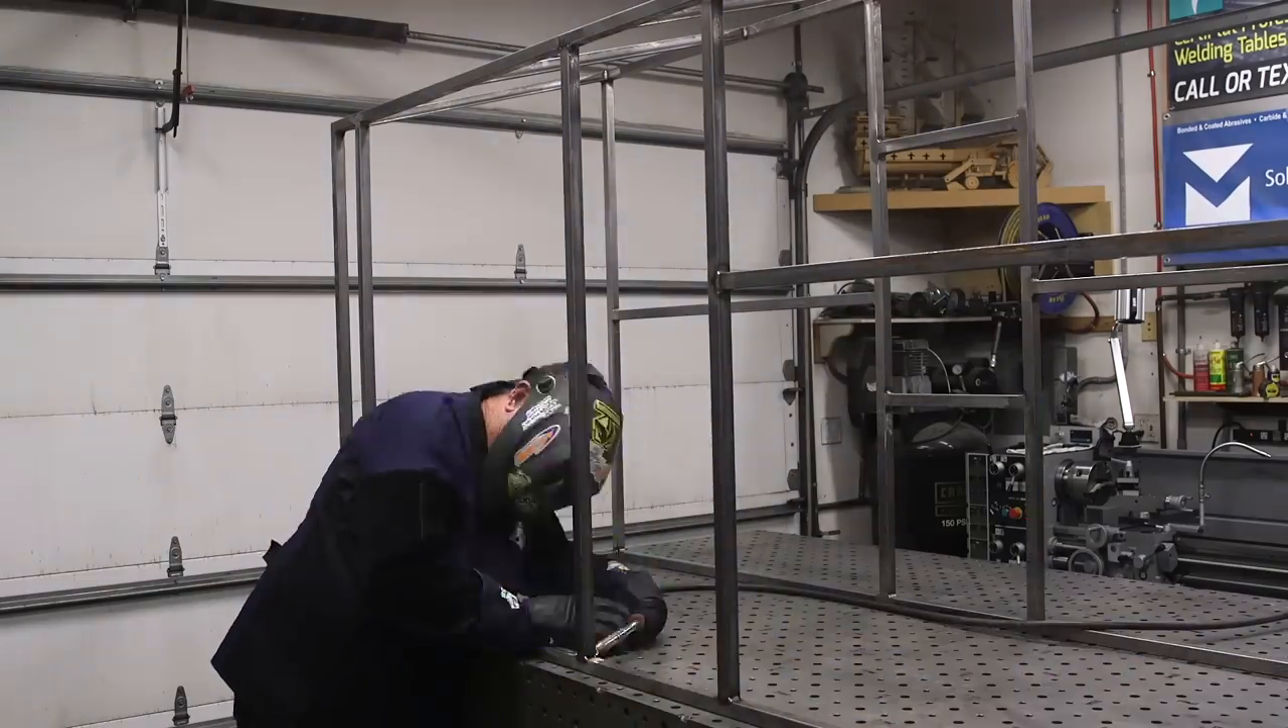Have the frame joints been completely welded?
No.